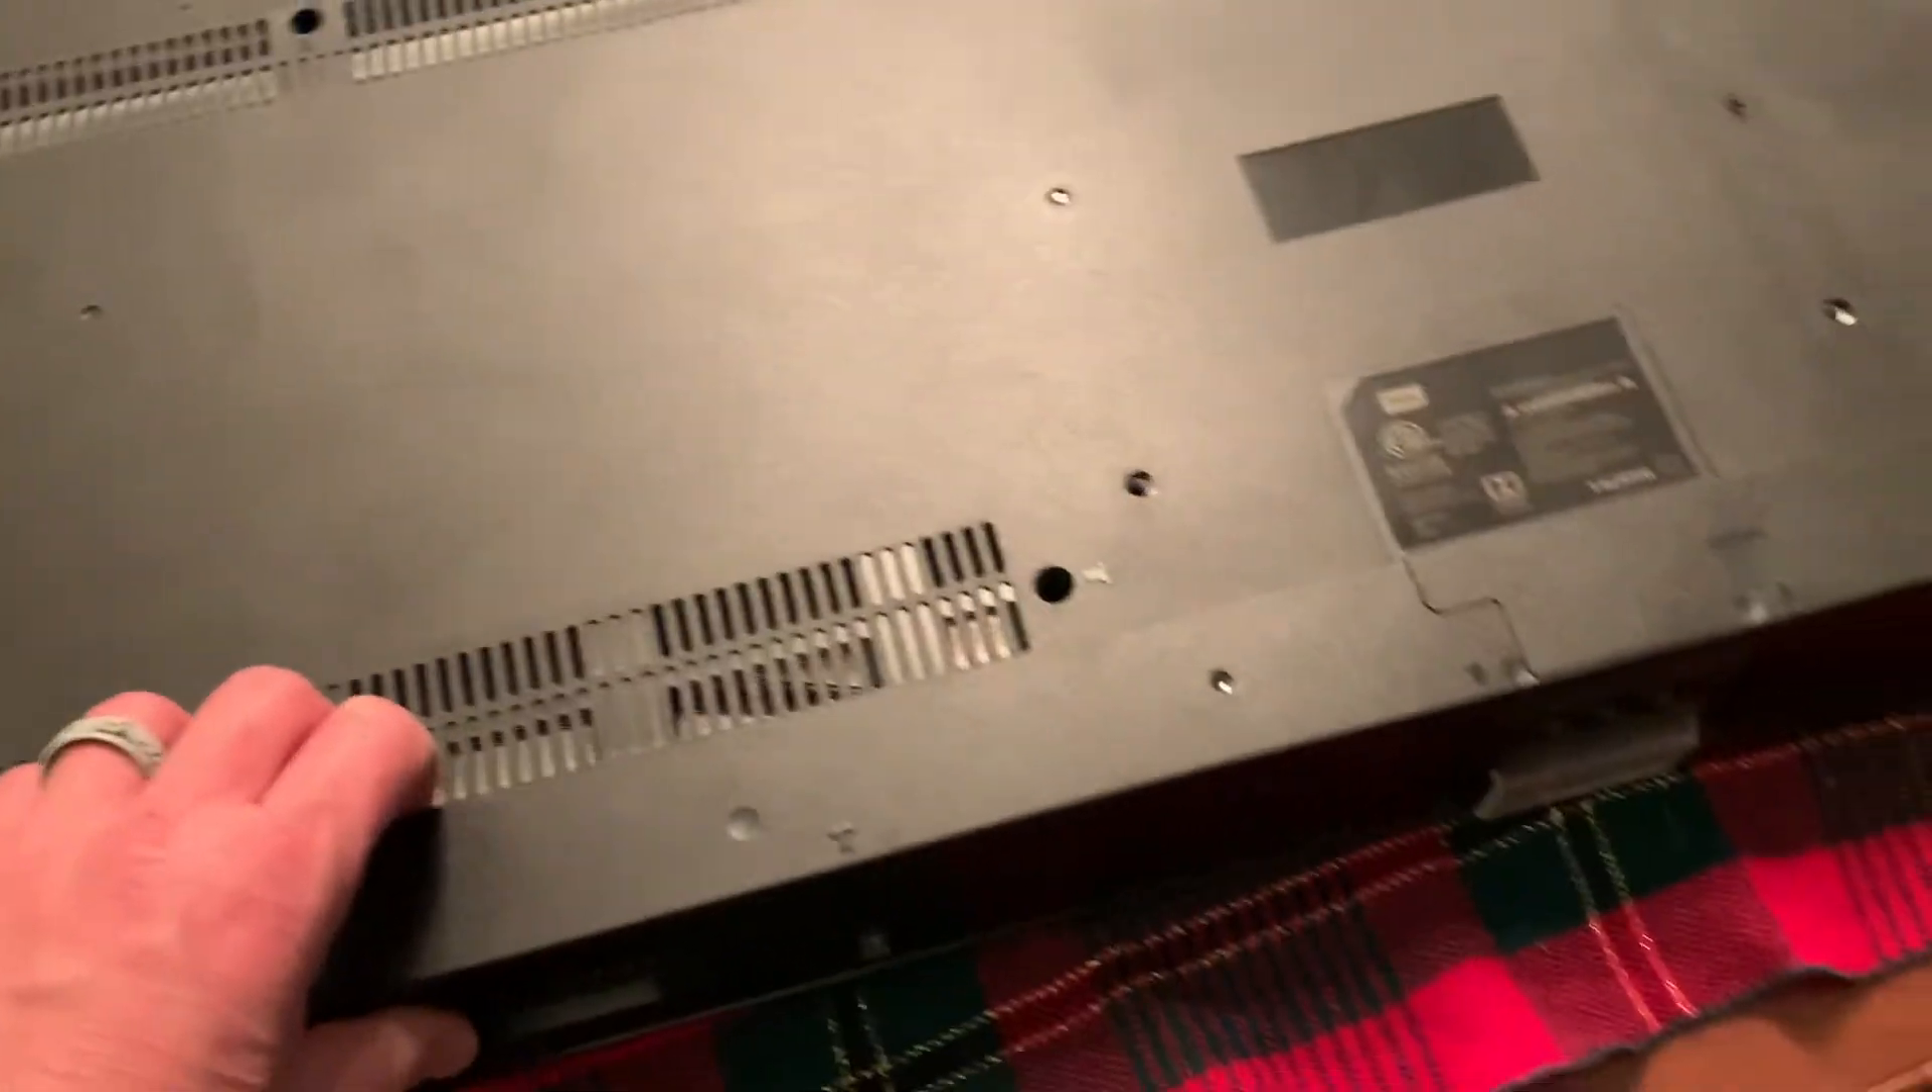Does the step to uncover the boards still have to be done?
Yes.